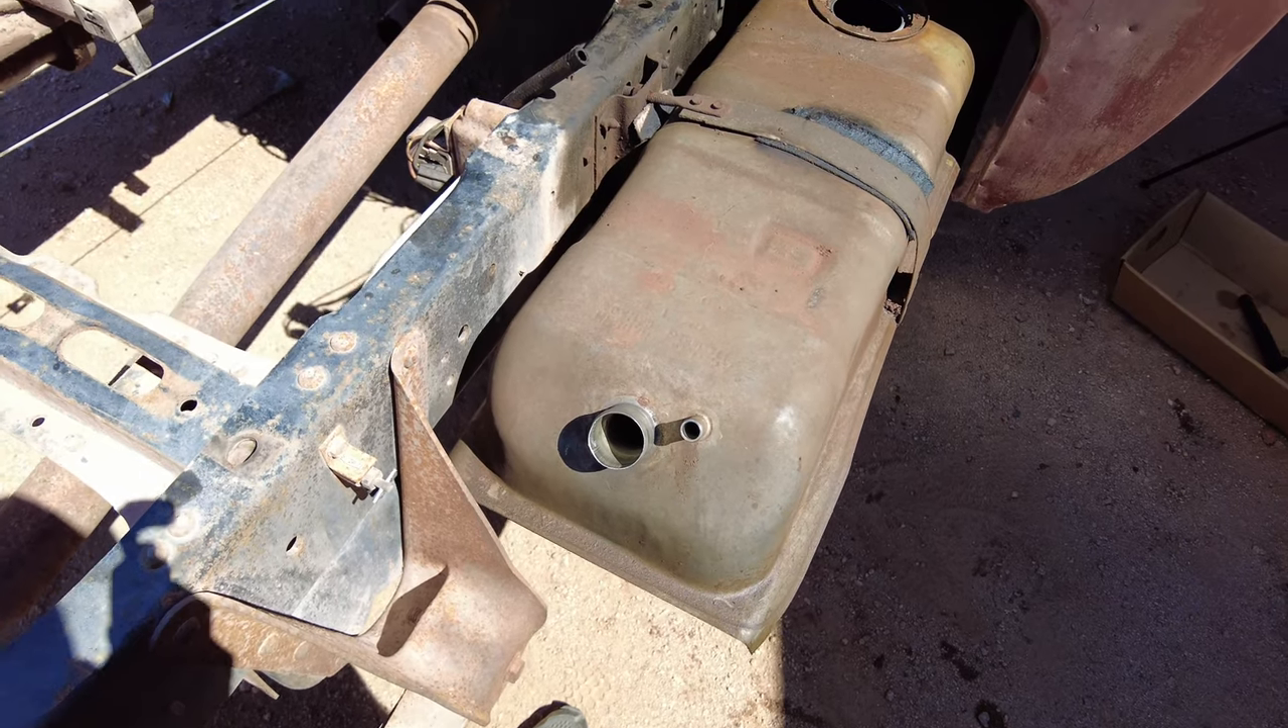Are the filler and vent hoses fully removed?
Yes.